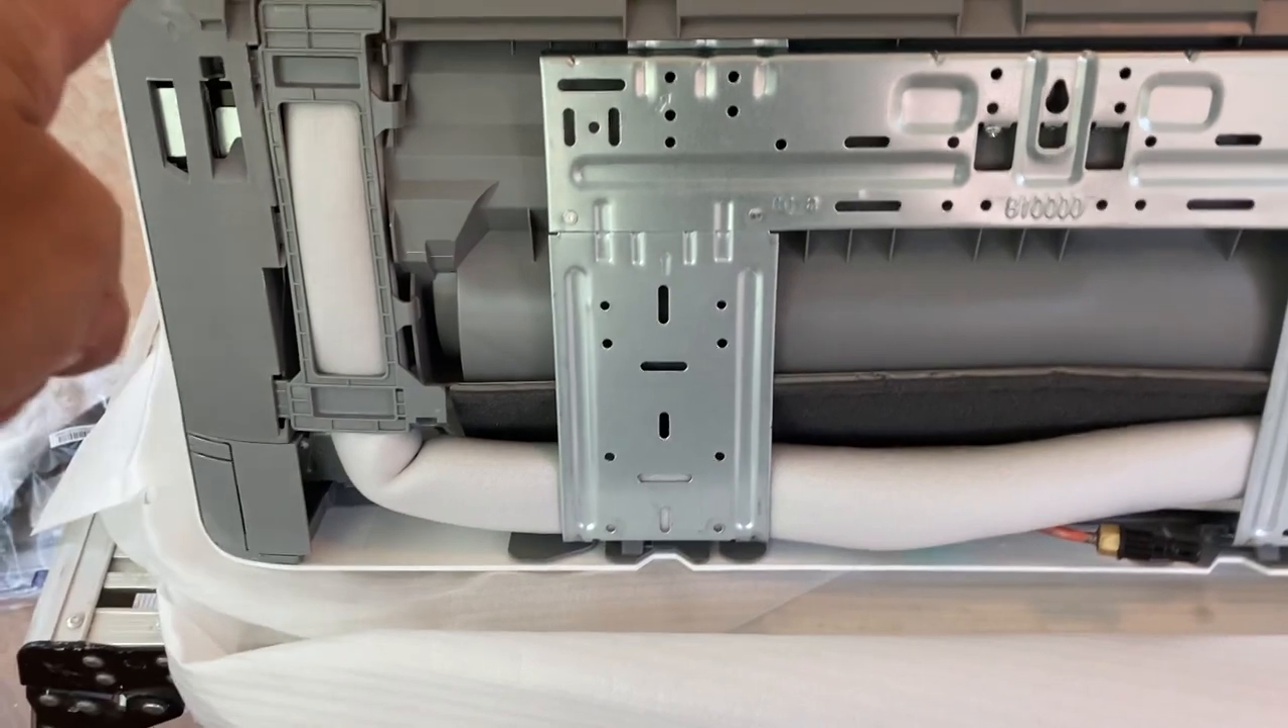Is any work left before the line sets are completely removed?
Yes.